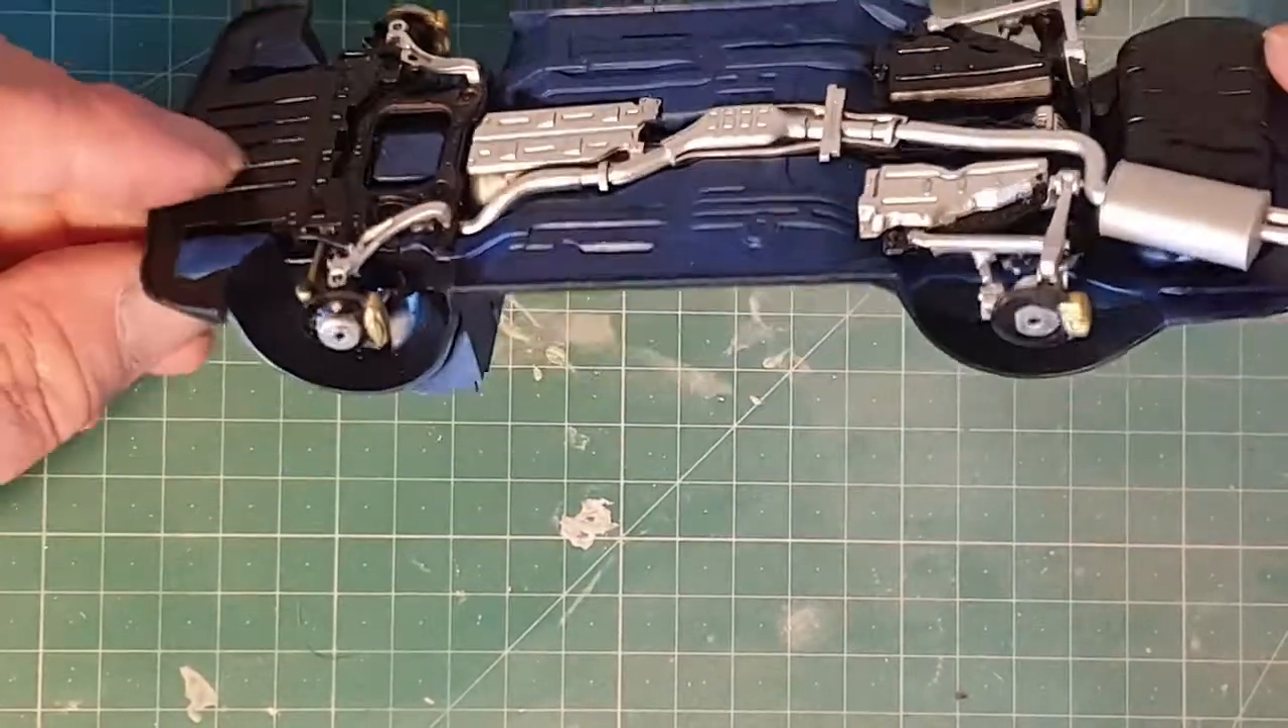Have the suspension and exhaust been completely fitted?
Yes.